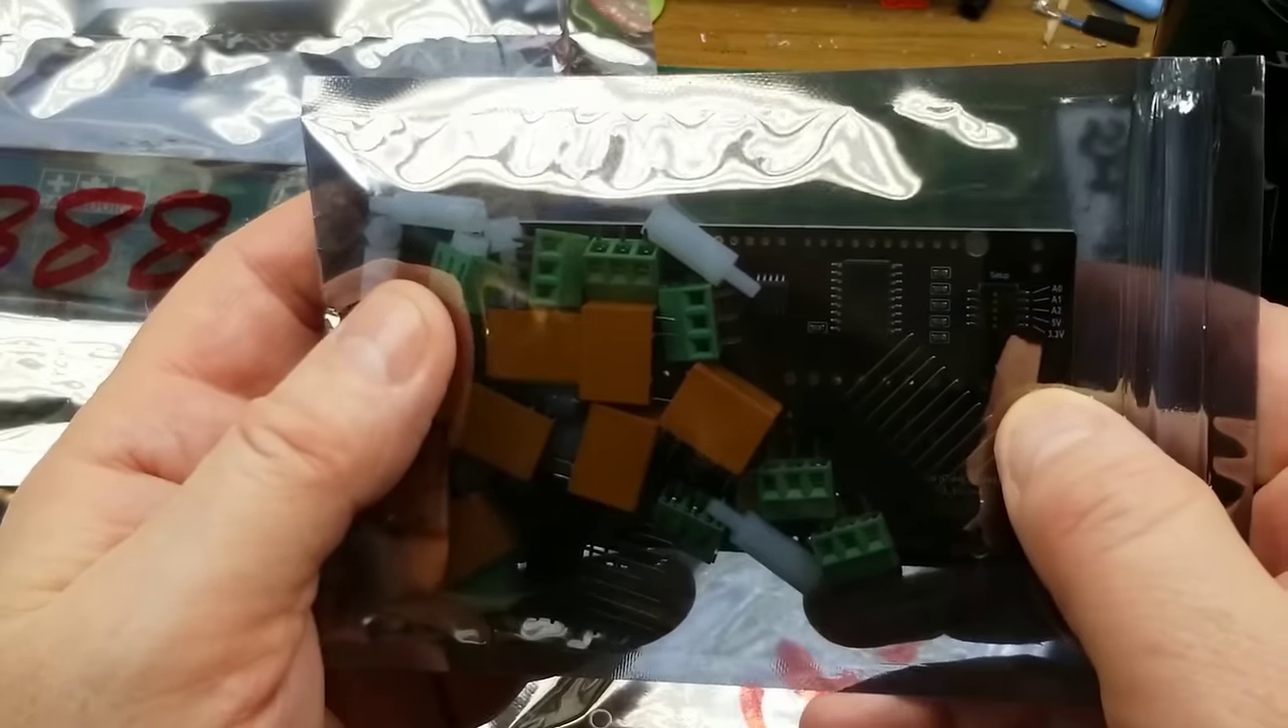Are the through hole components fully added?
No.